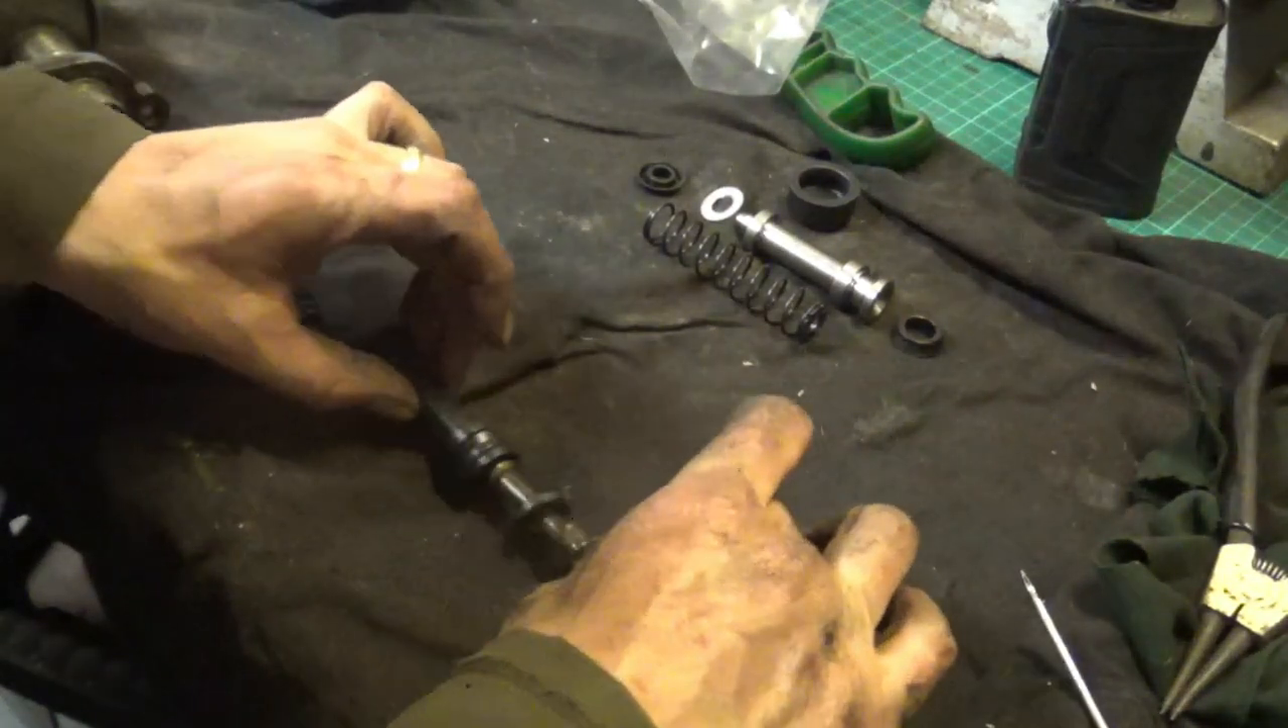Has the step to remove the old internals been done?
Yes.